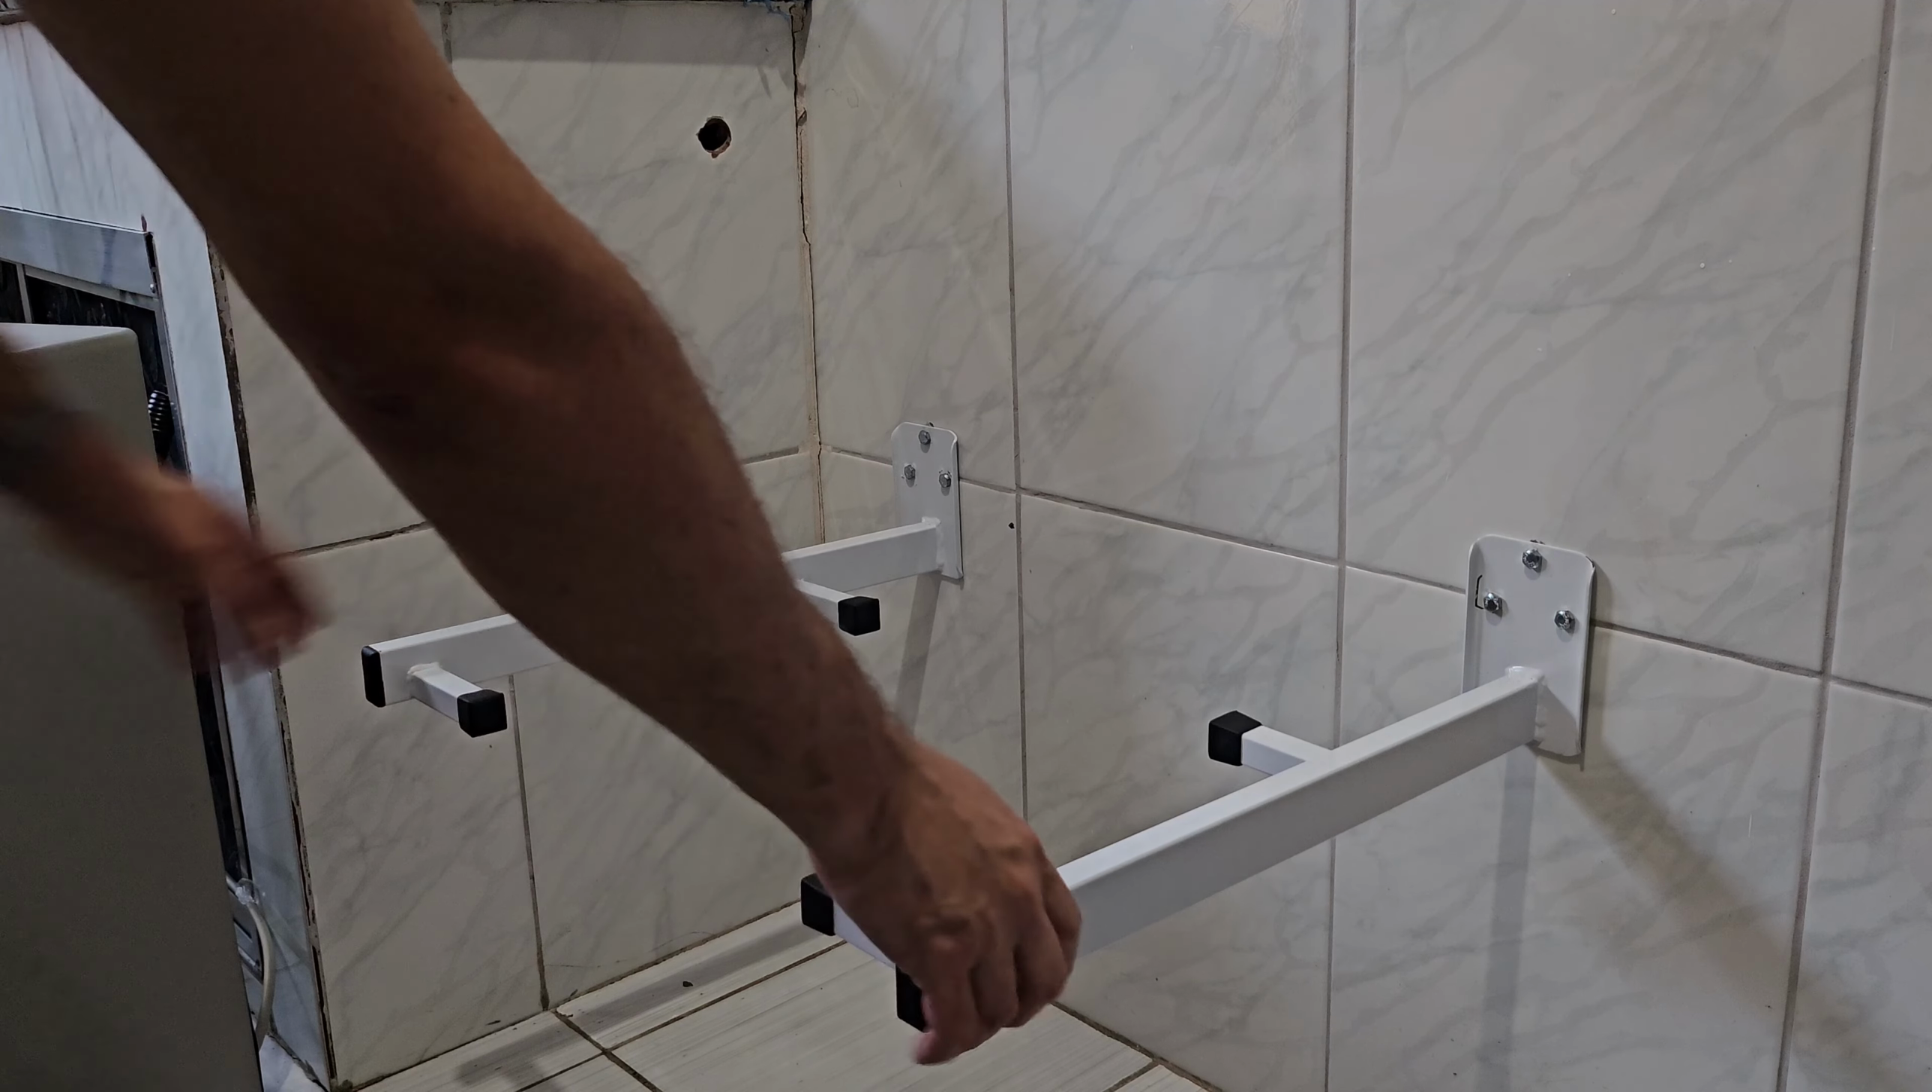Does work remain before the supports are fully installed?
No.